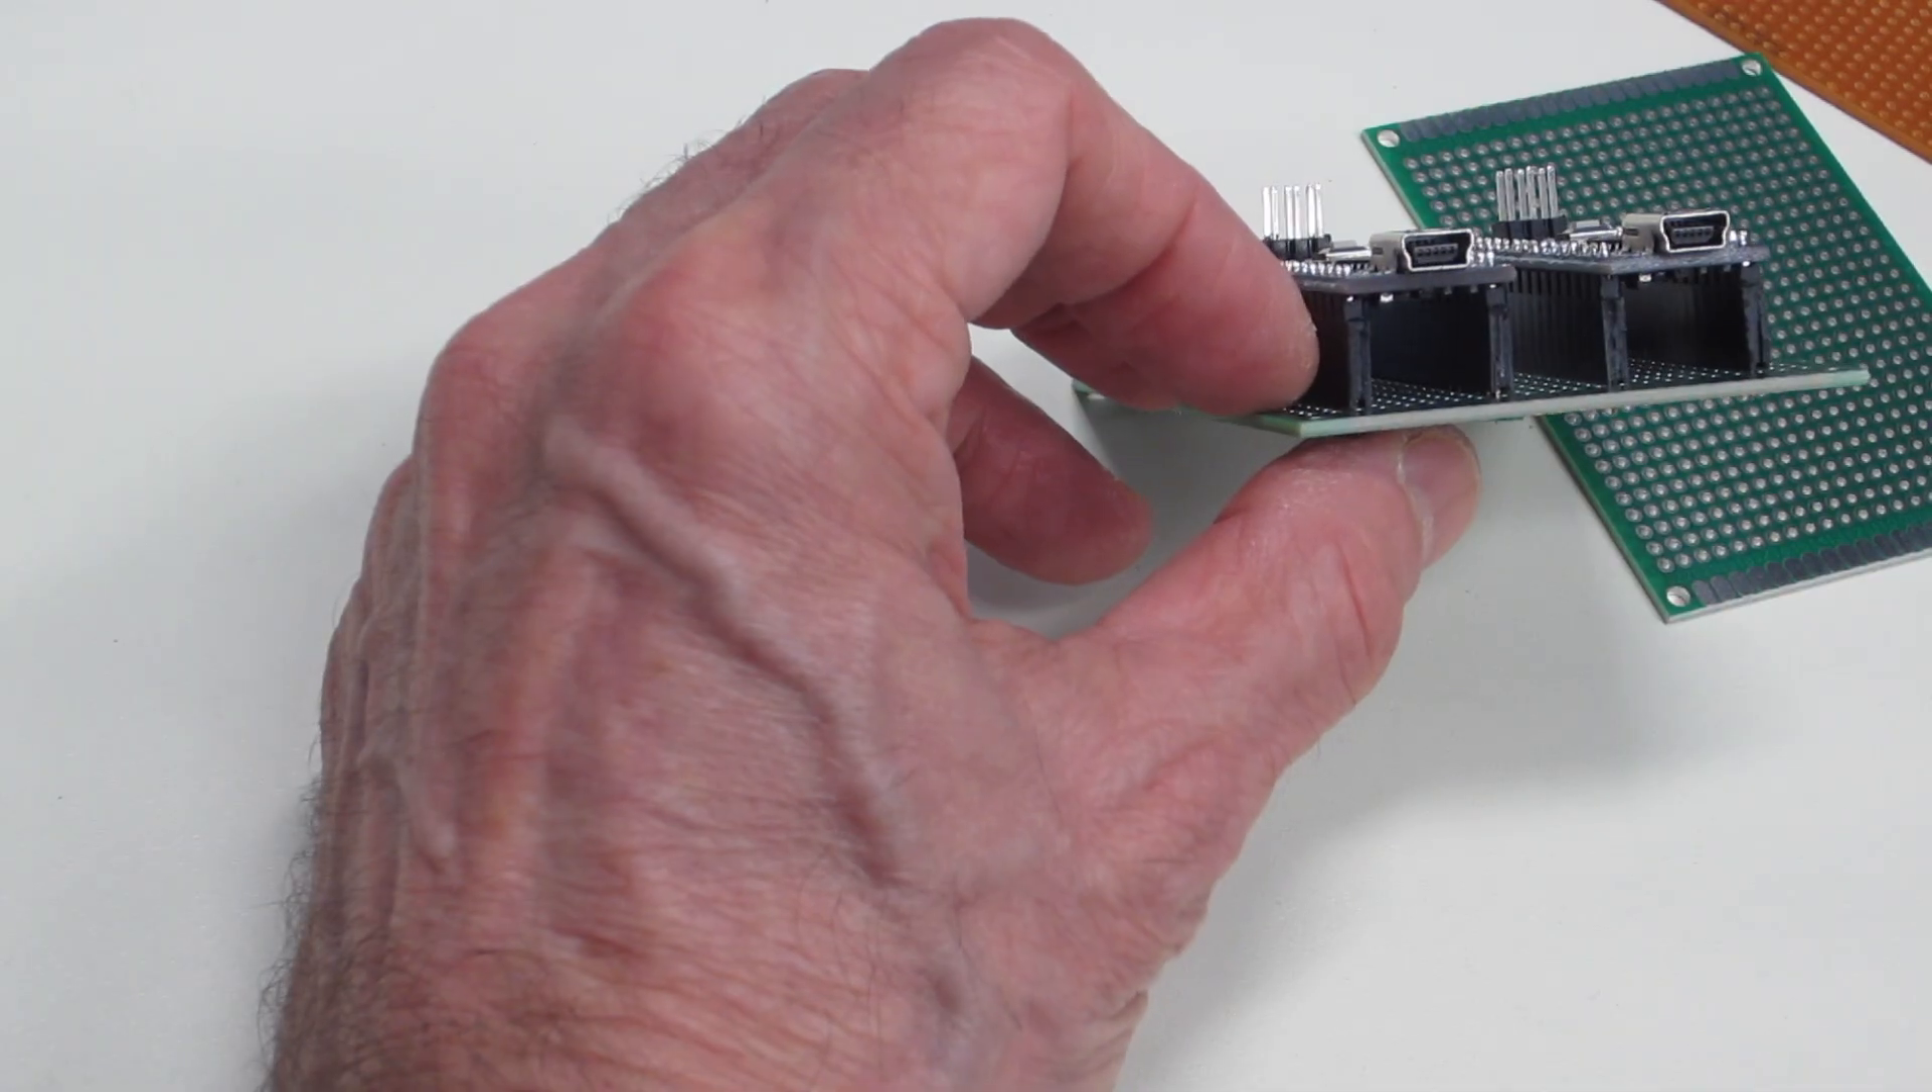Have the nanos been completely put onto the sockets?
Yes.